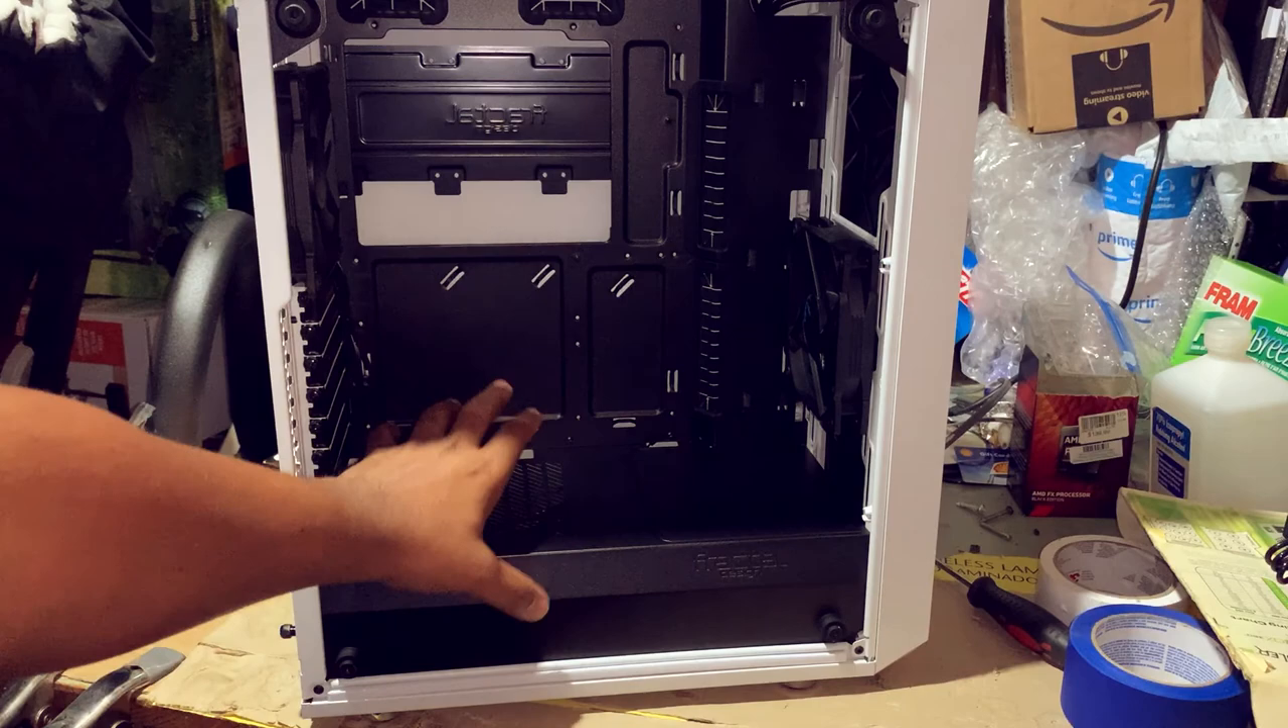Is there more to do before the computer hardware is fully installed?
Yes.